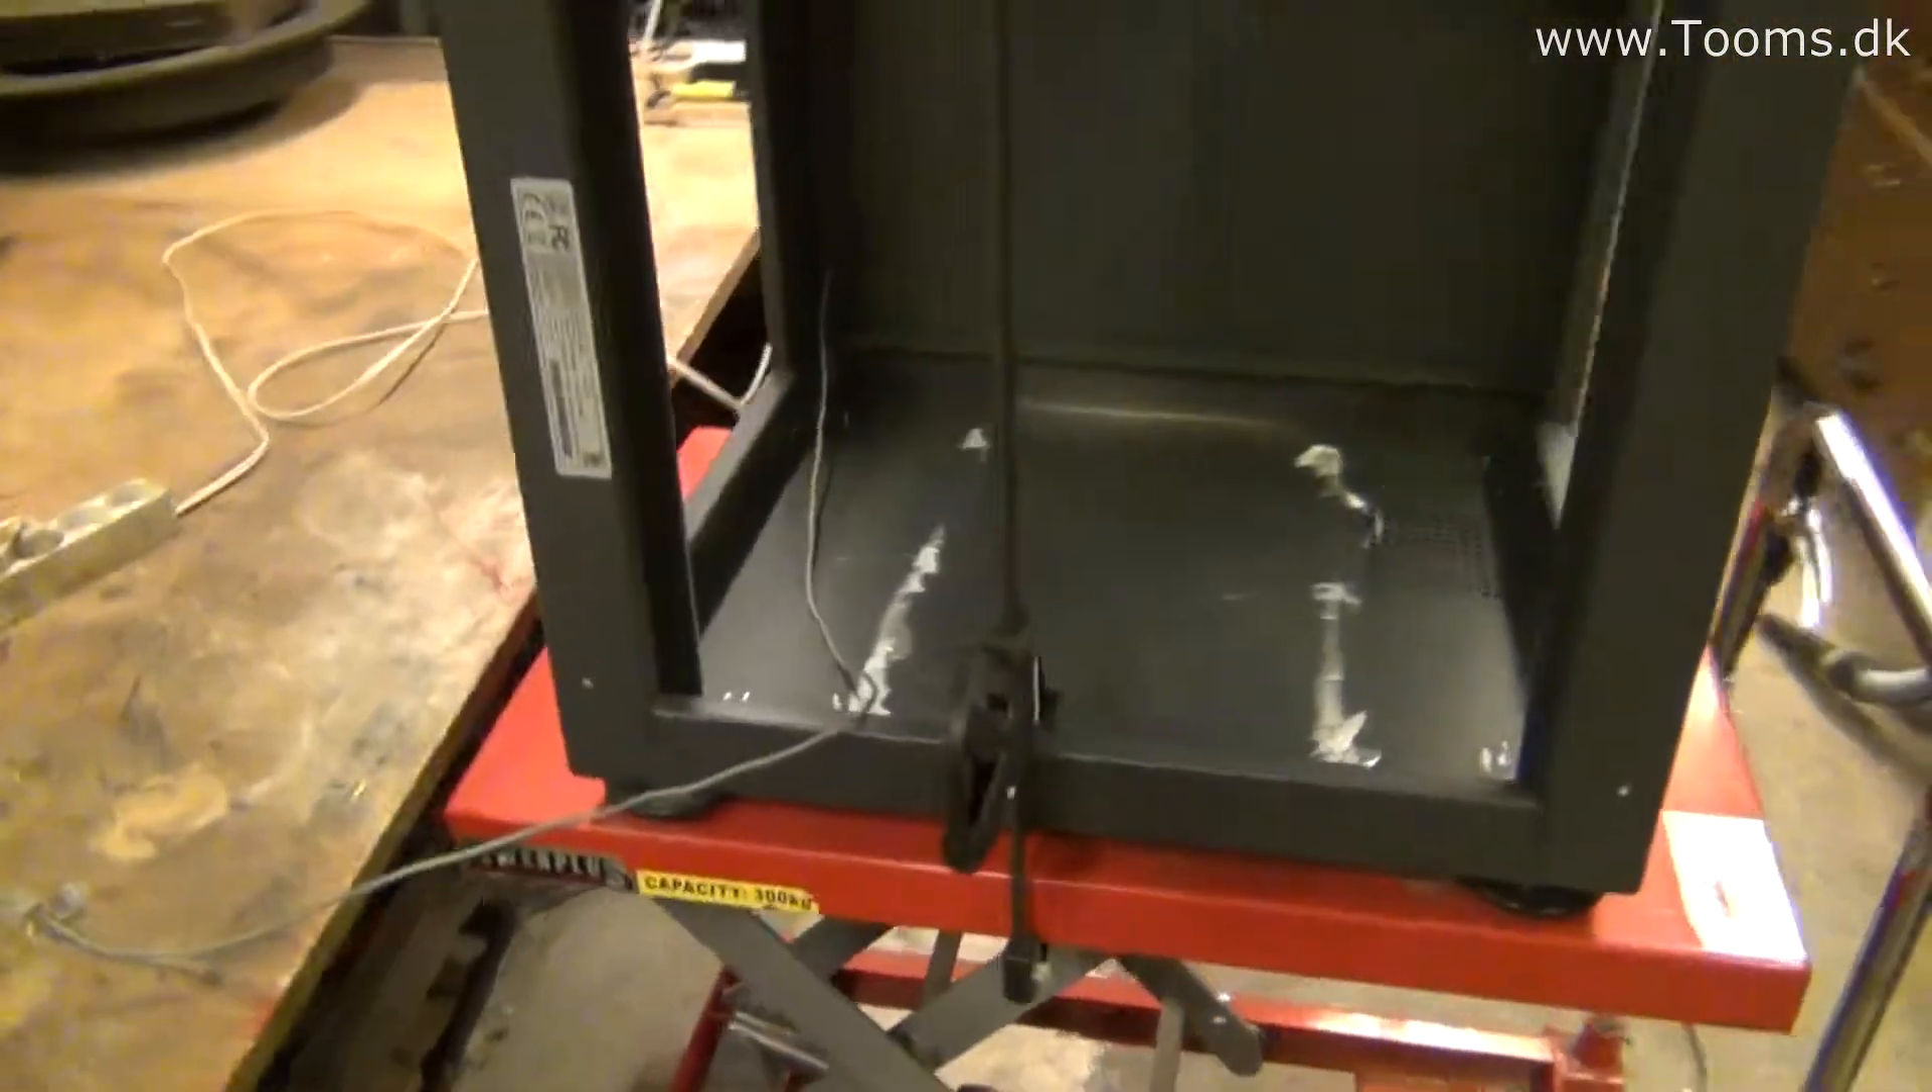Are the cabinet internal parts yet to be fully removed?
No.